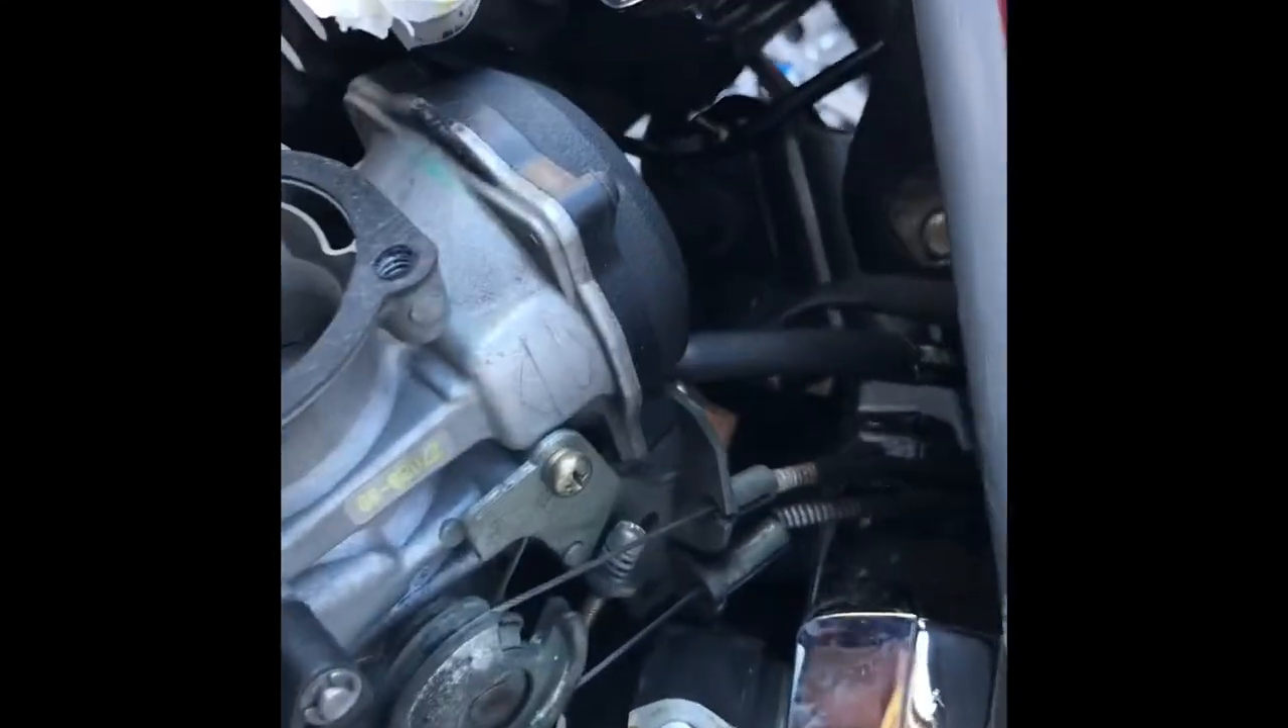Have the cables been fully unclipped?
No.